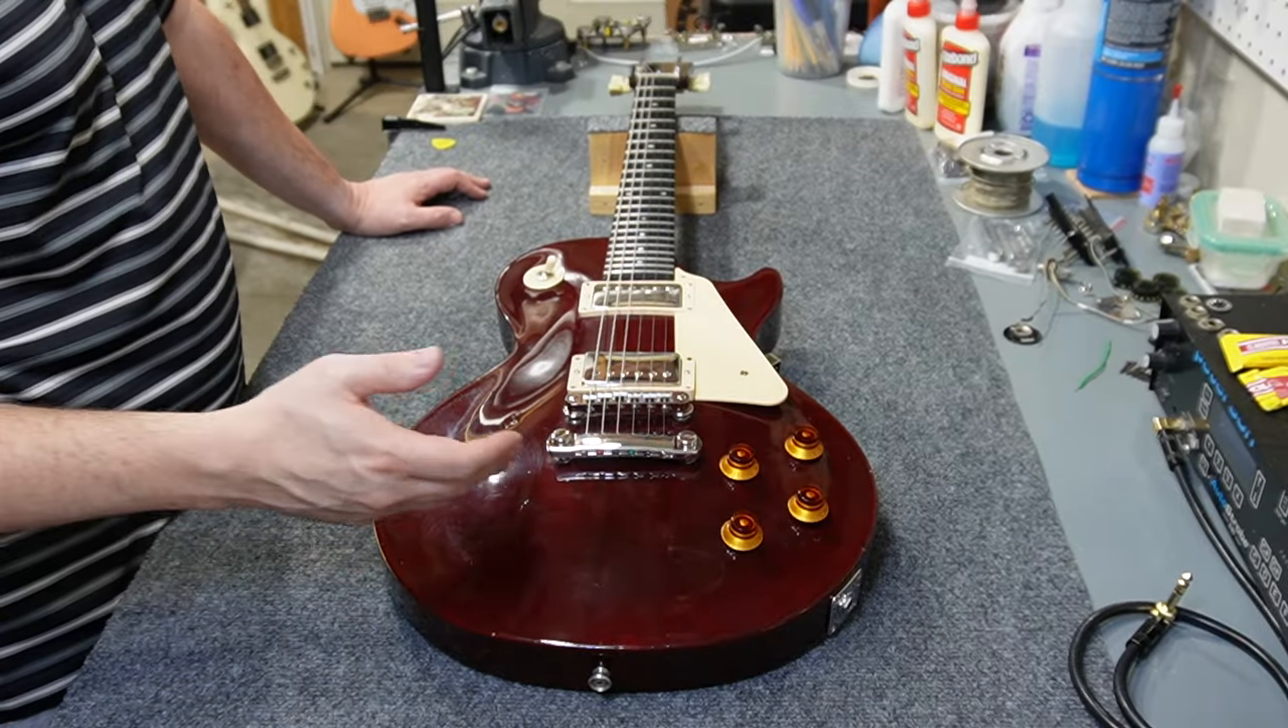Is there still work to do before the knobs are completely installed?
No.